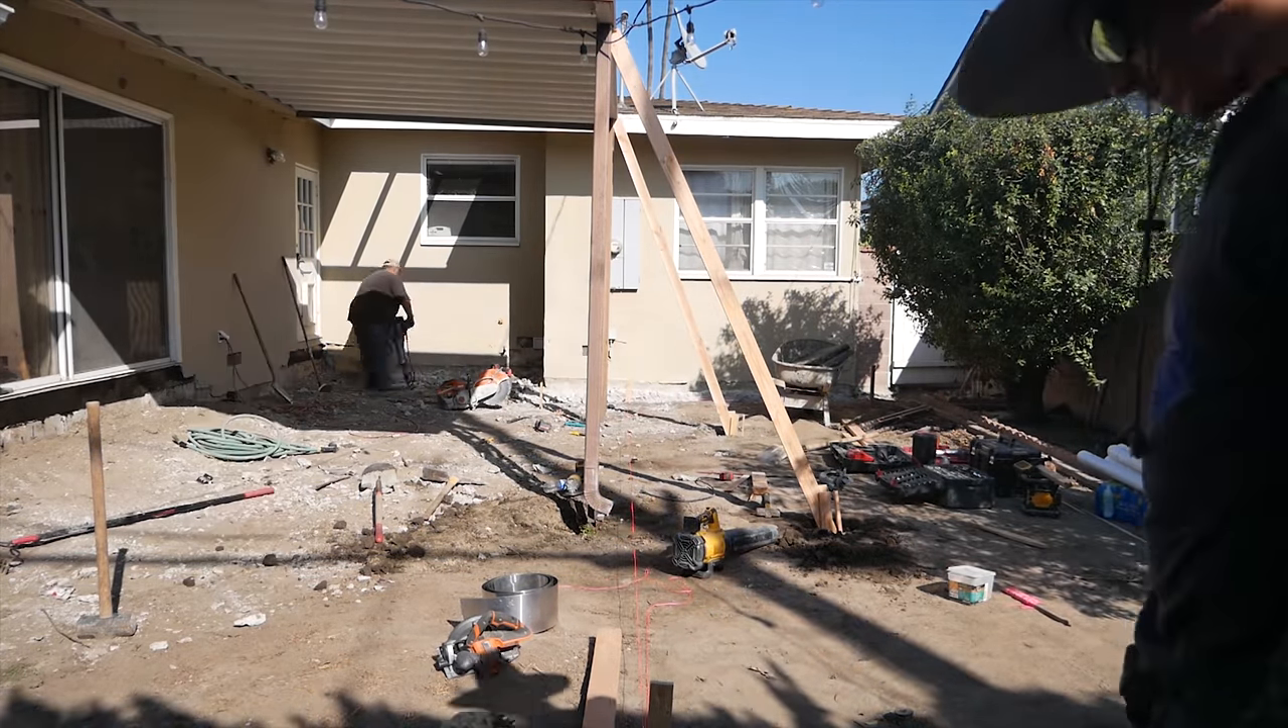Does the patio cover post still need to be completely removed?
Yes.